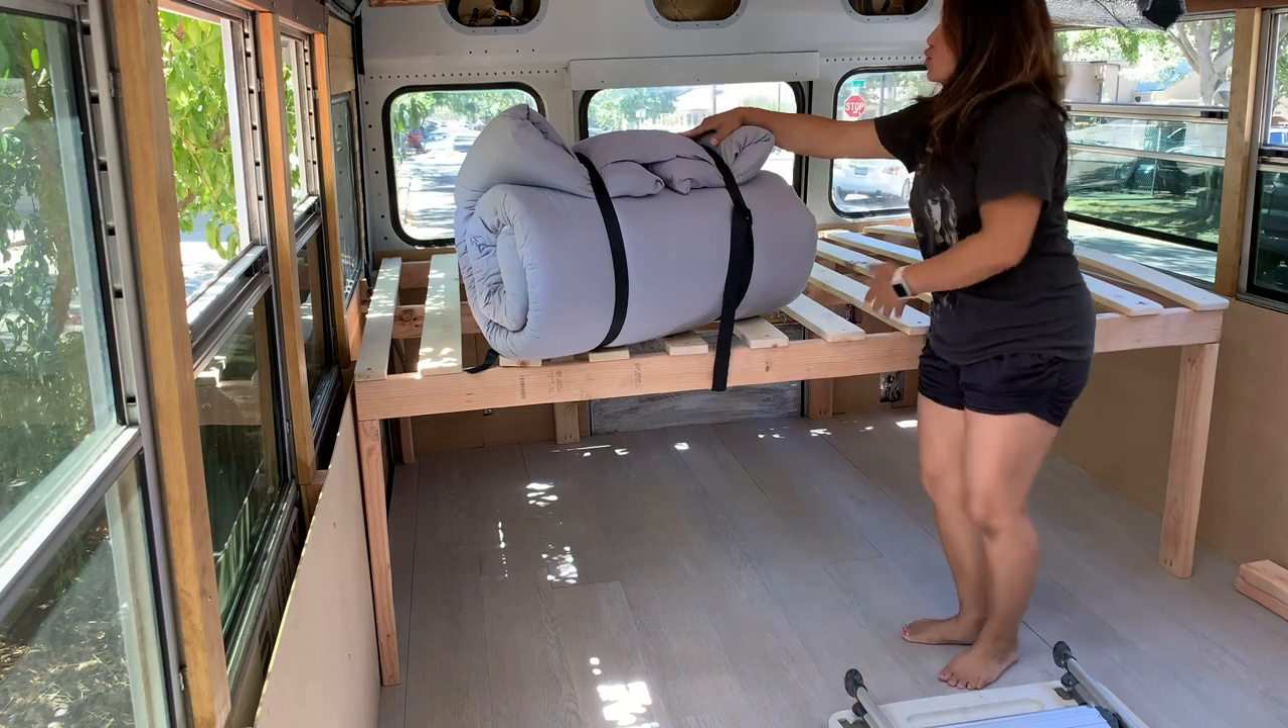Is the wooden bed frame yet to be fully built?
No.